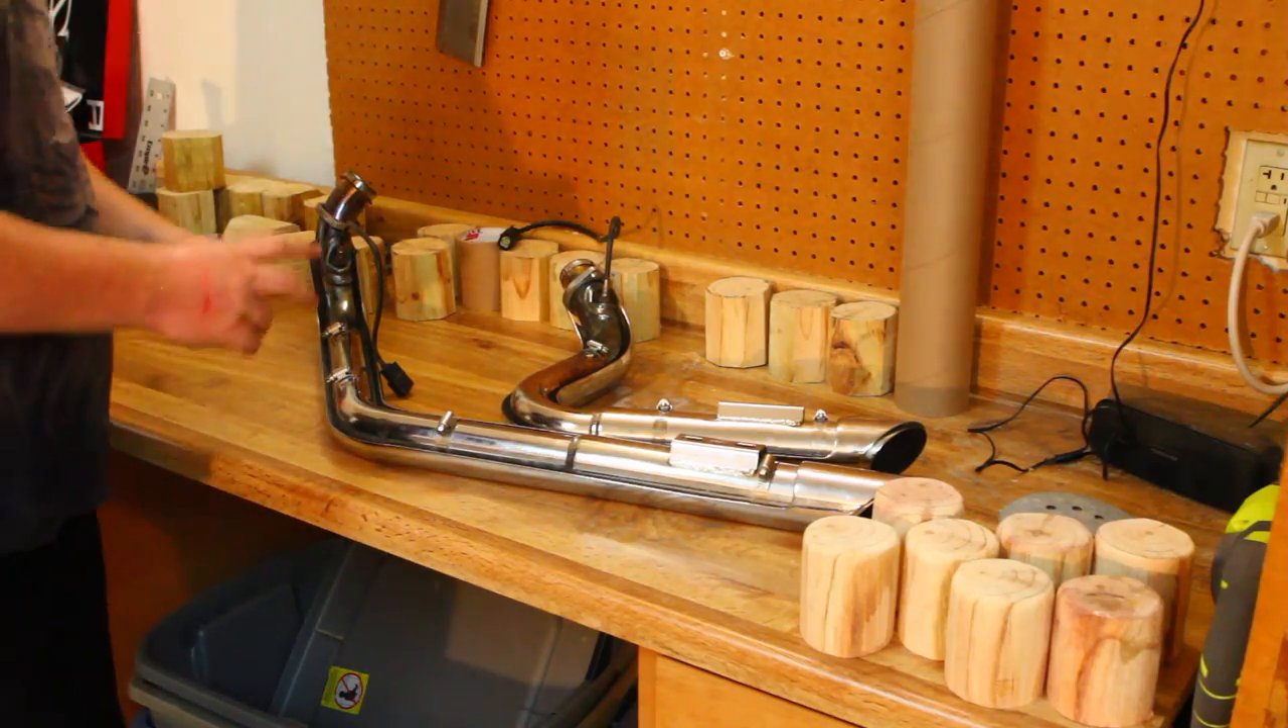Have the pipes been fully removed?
Yes.